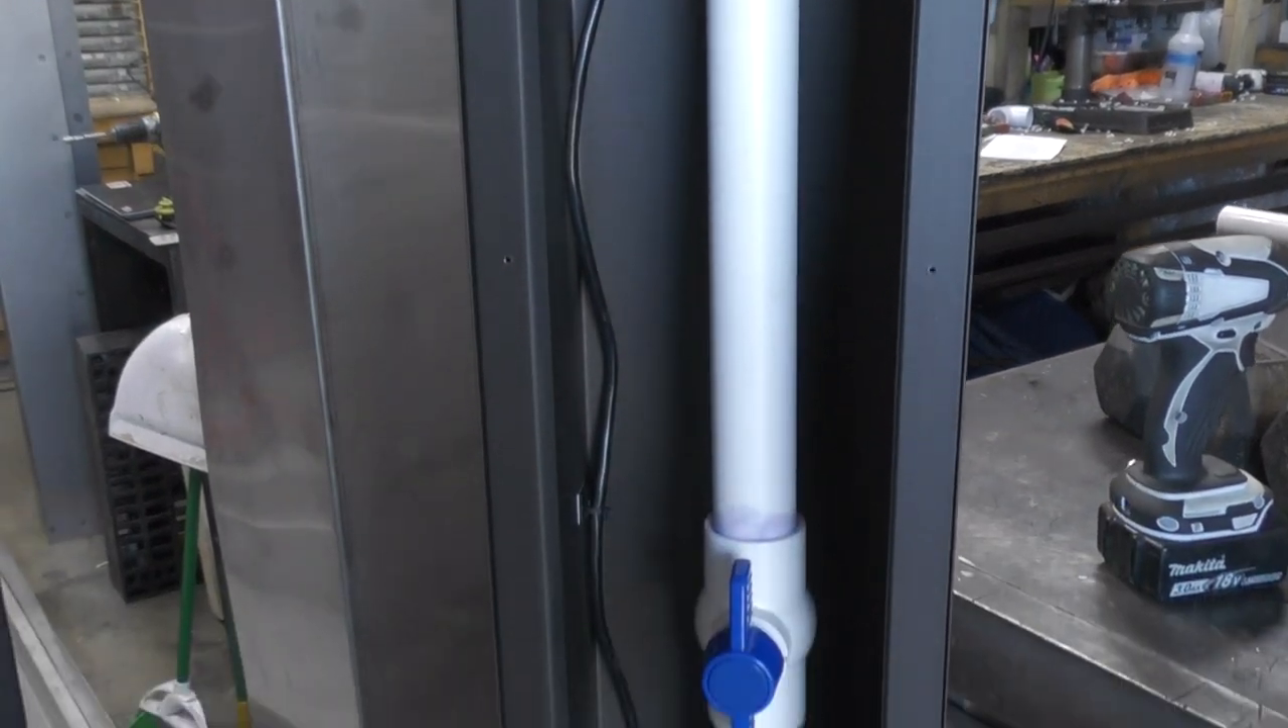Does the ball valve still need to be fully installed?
No.